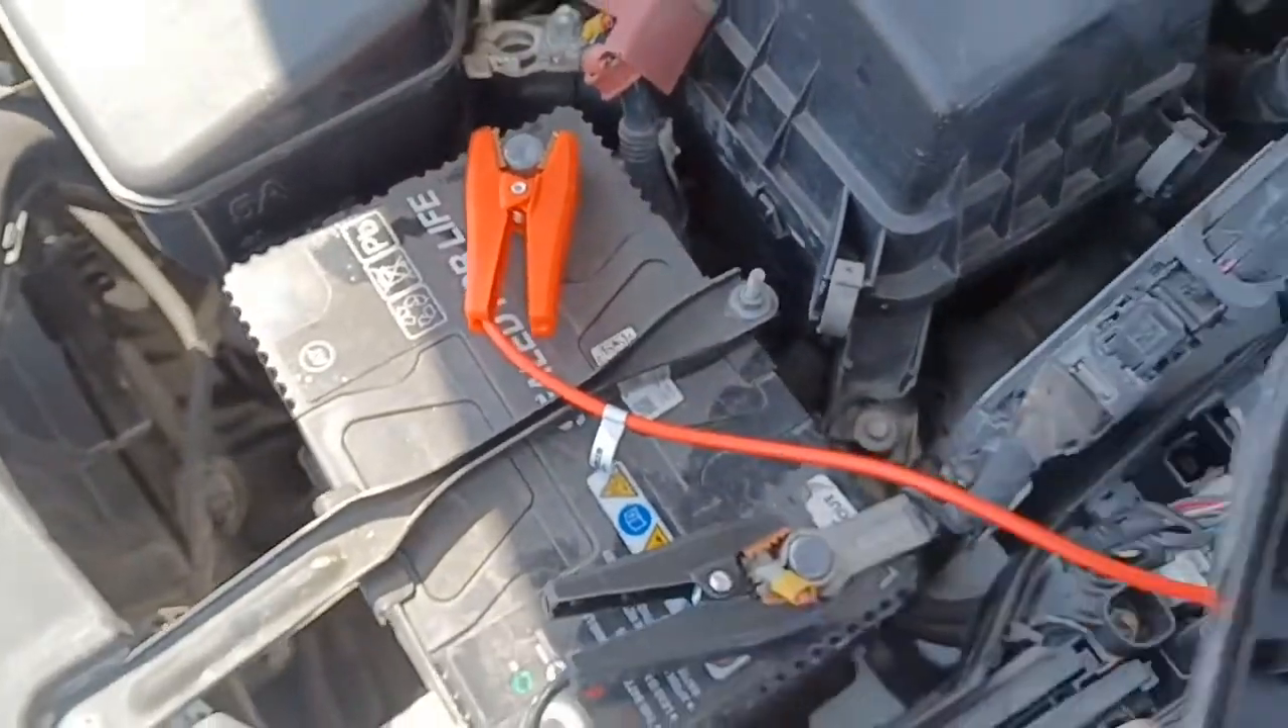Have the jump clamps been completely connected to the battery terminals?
Yes.